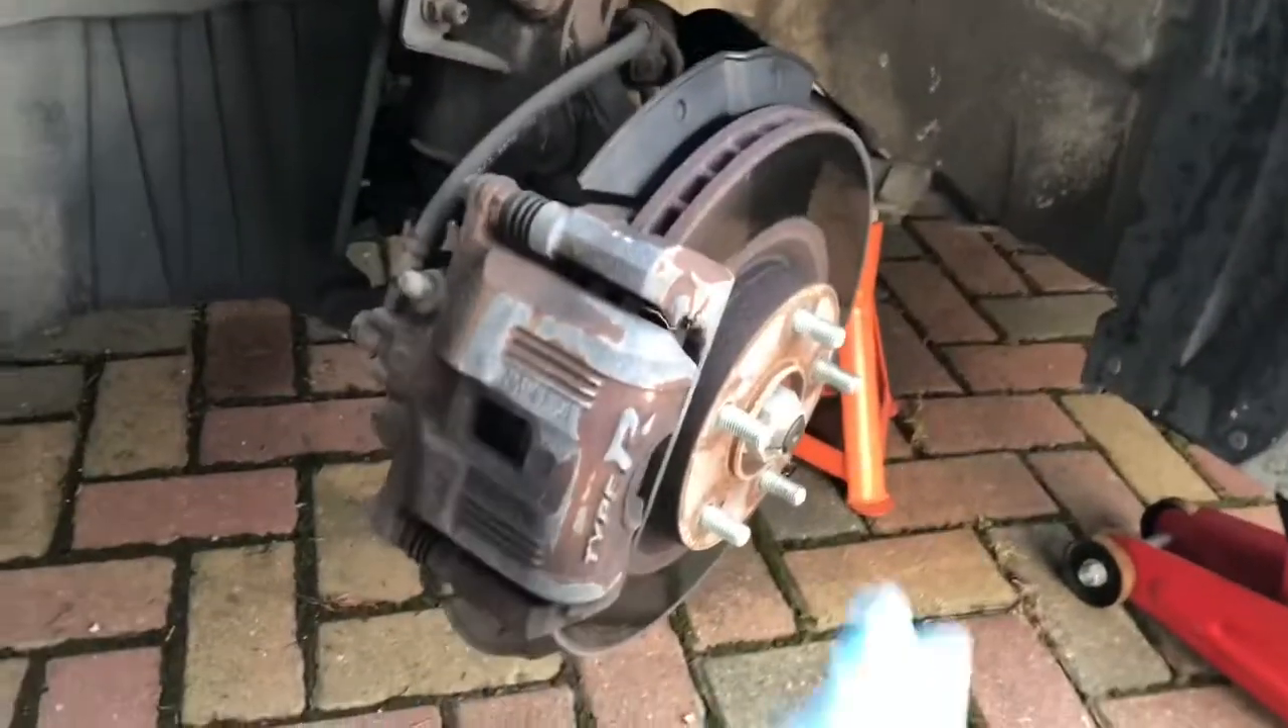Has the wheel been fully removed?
Yes.